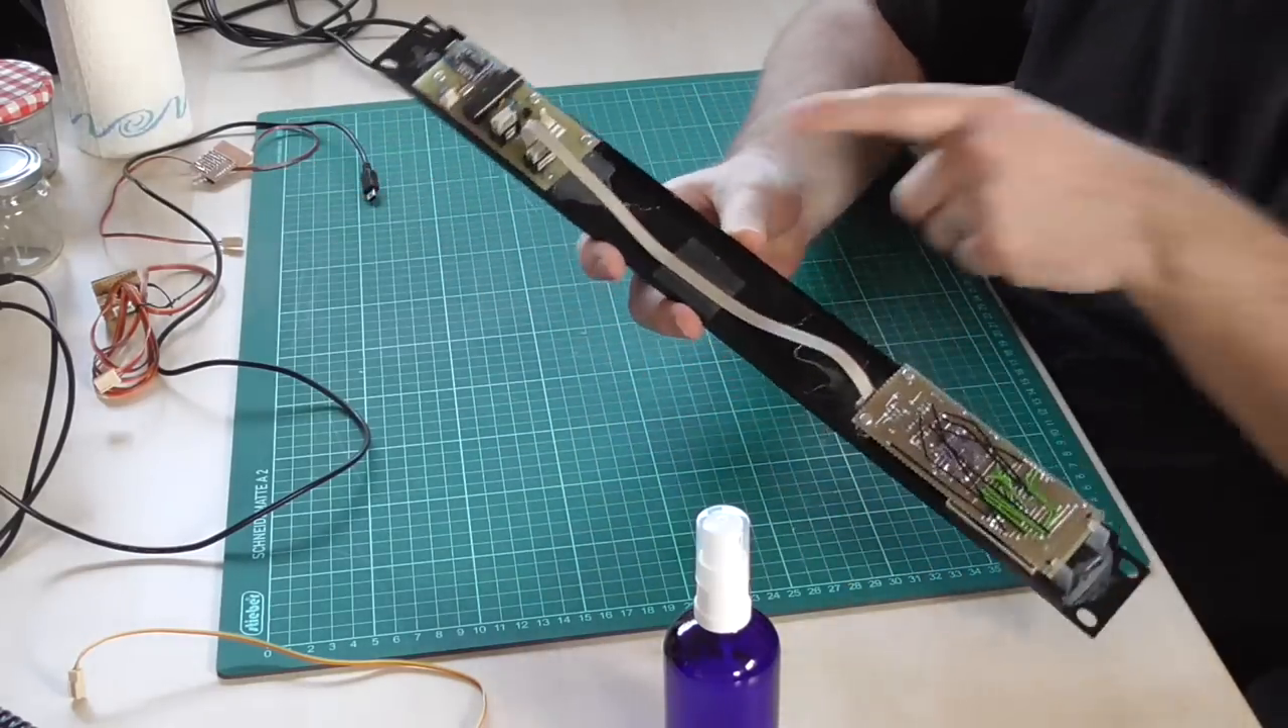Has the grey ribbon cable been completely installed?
Yes.